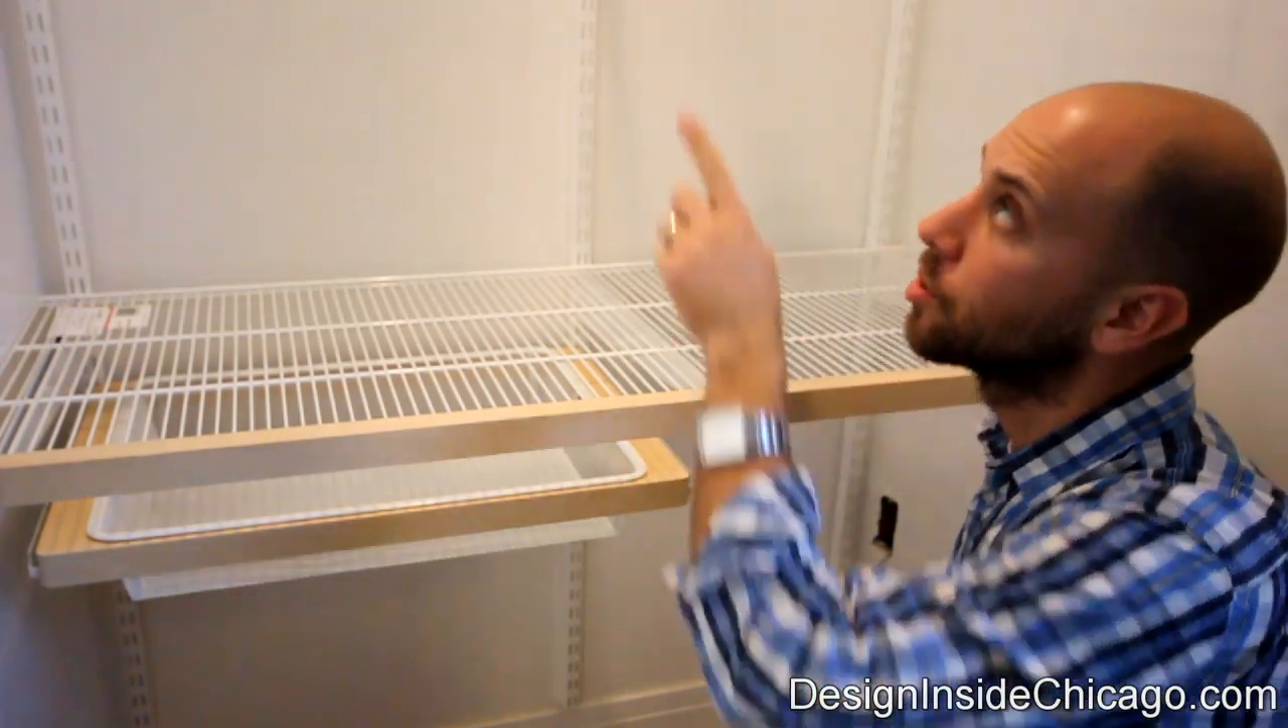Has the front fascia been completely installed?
Yes.